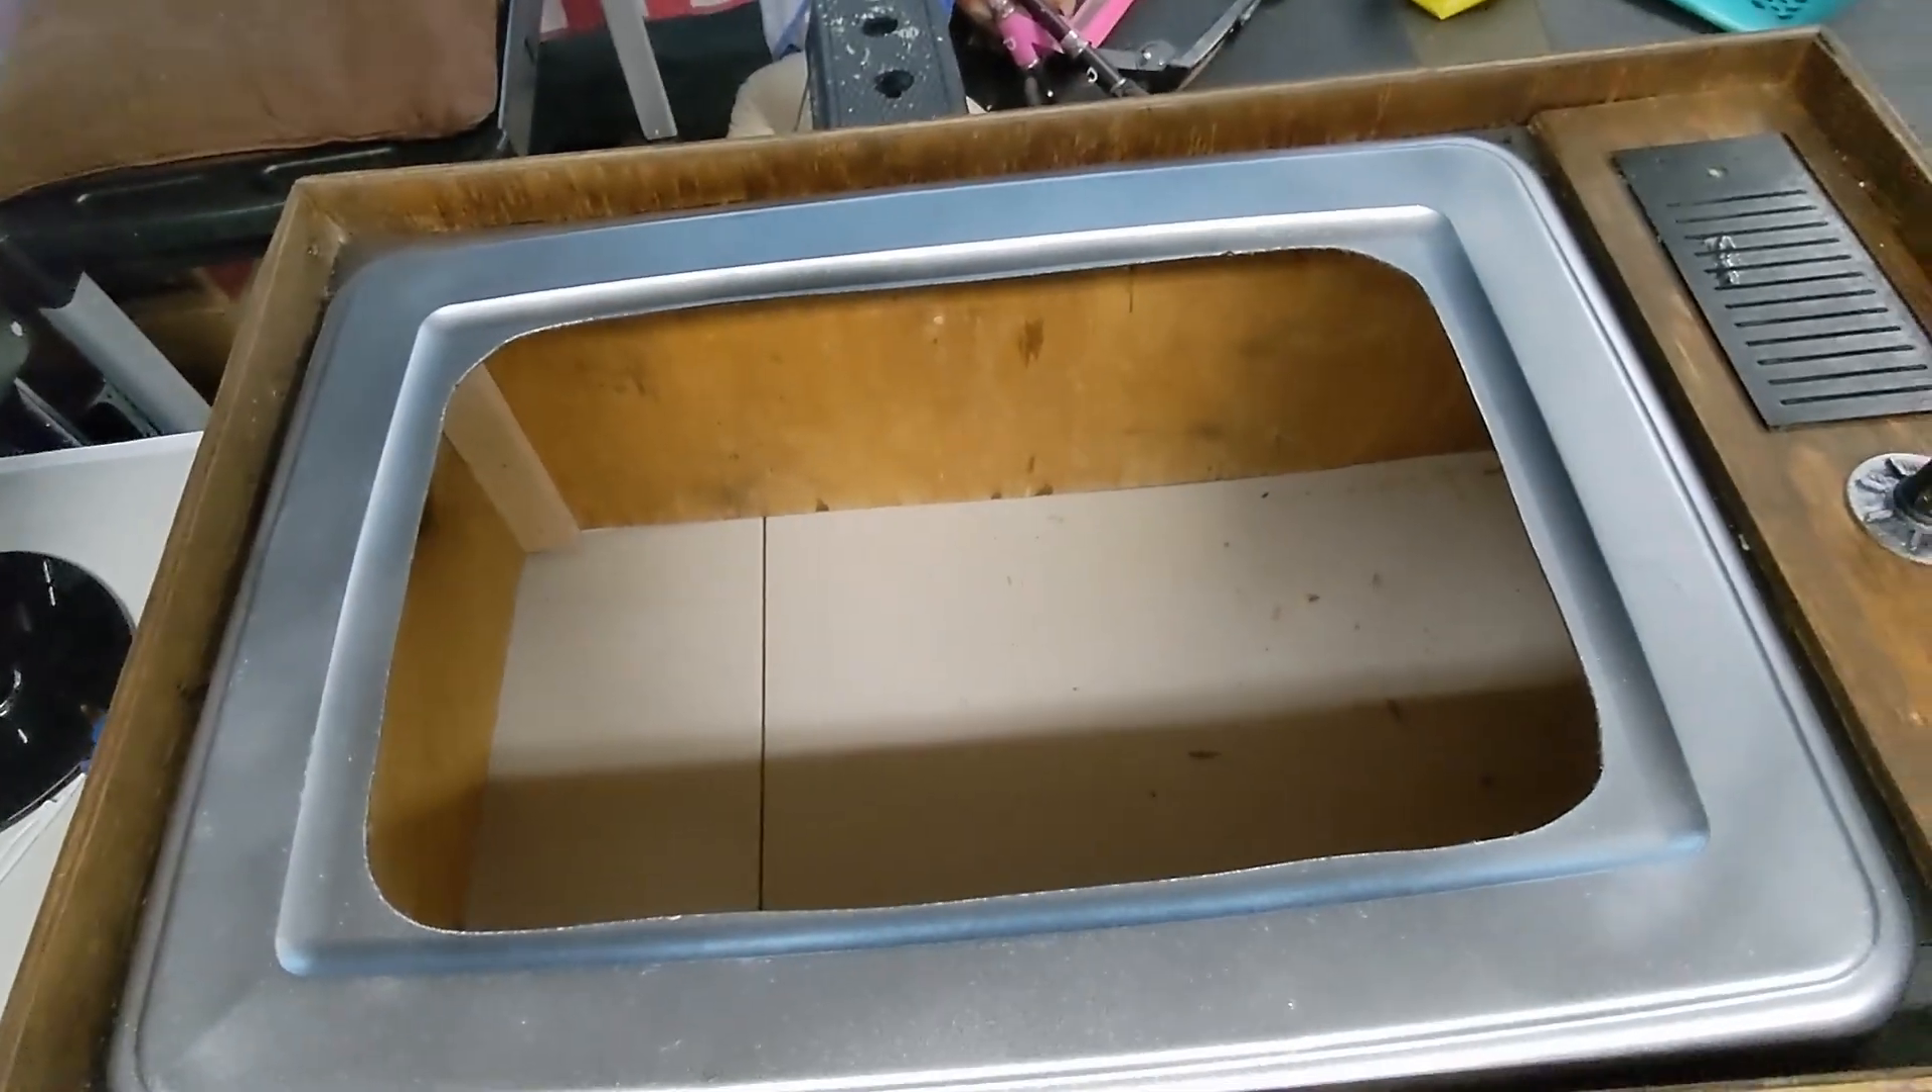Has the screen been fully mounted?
No.